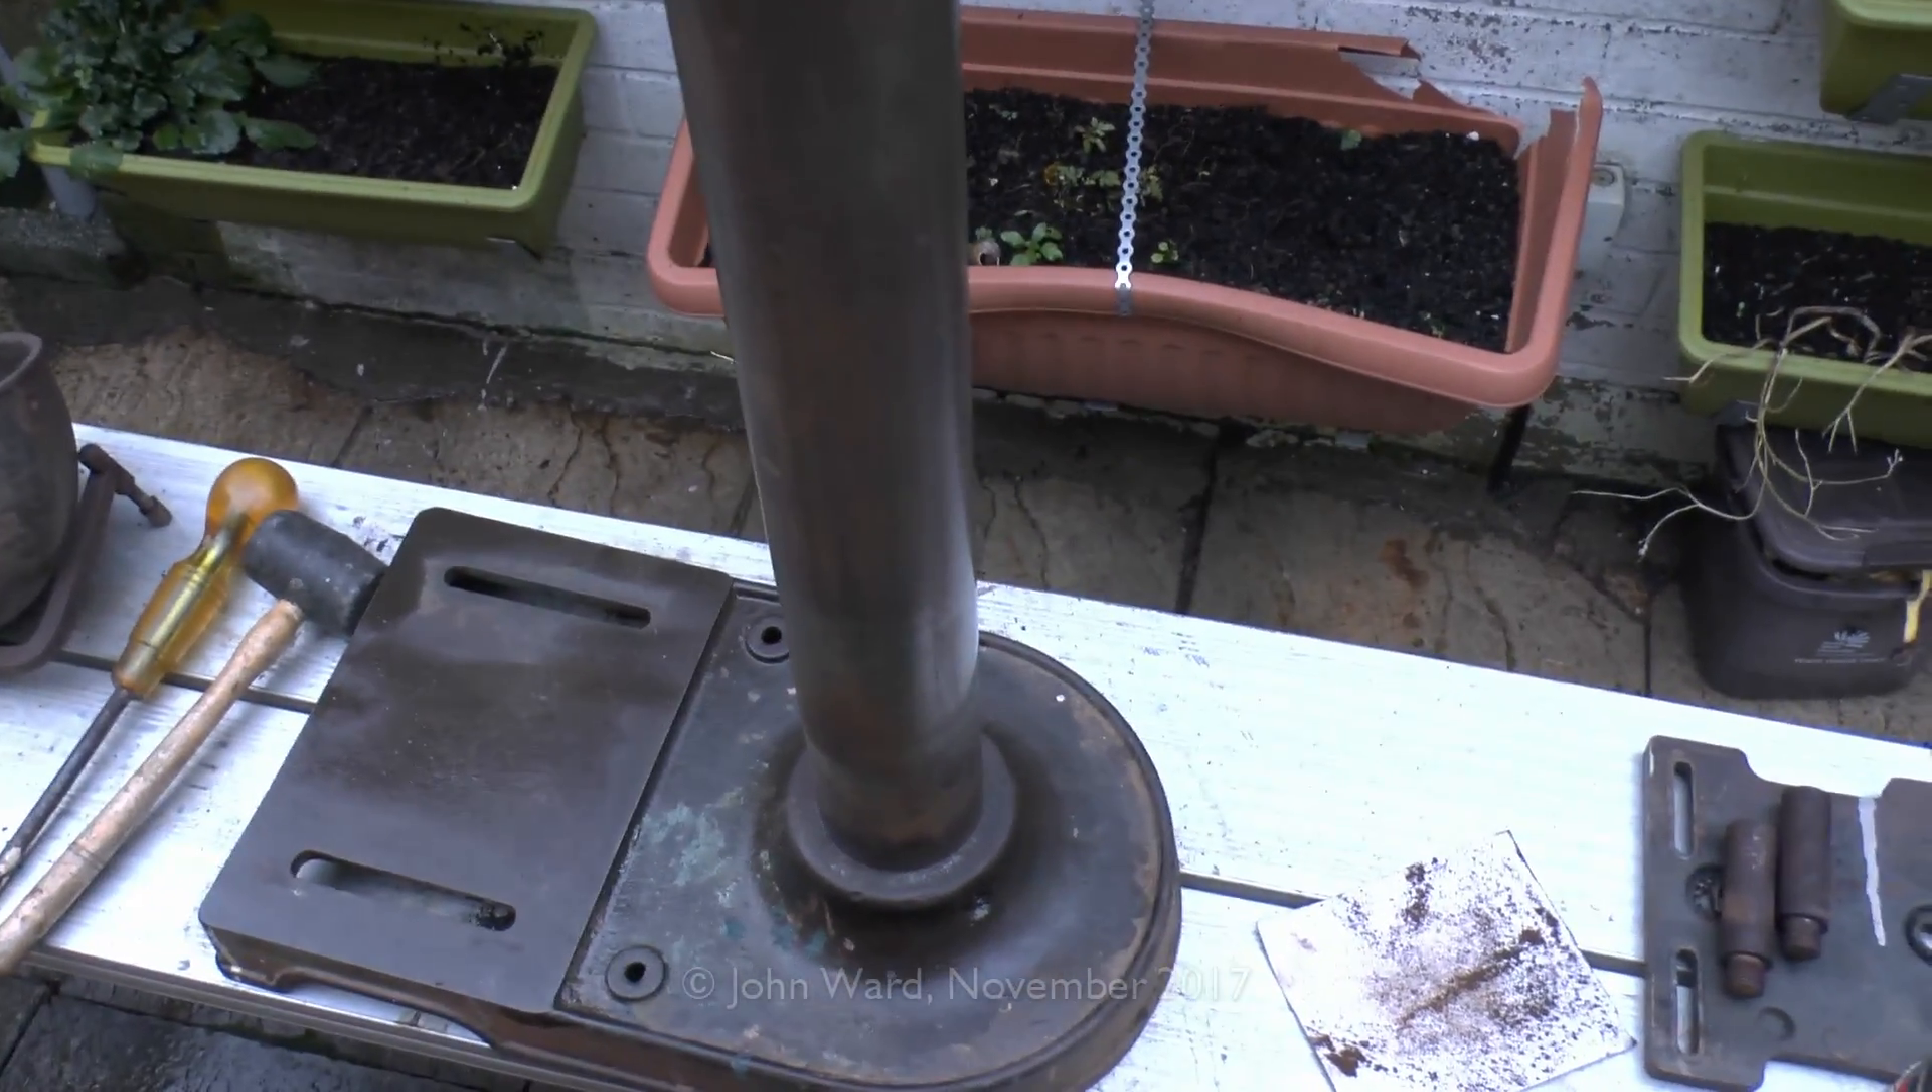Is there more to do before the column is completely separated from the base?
Yes.